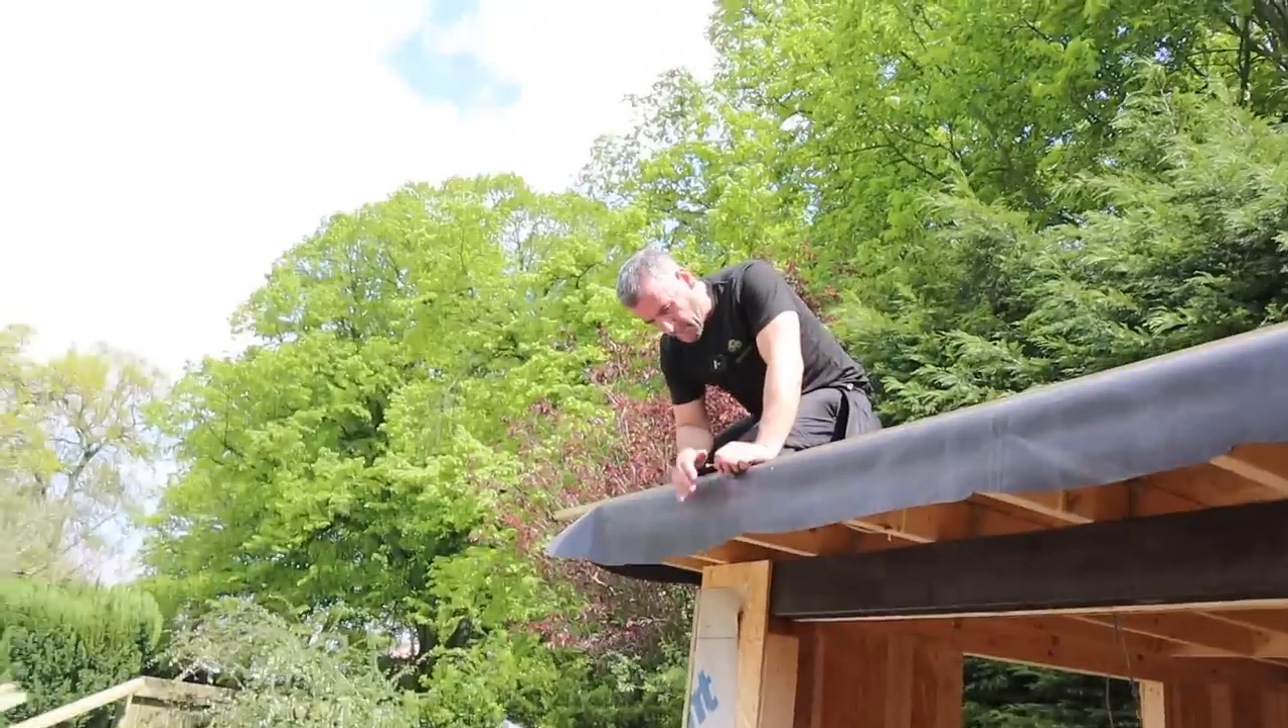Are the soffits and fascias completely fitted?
No.